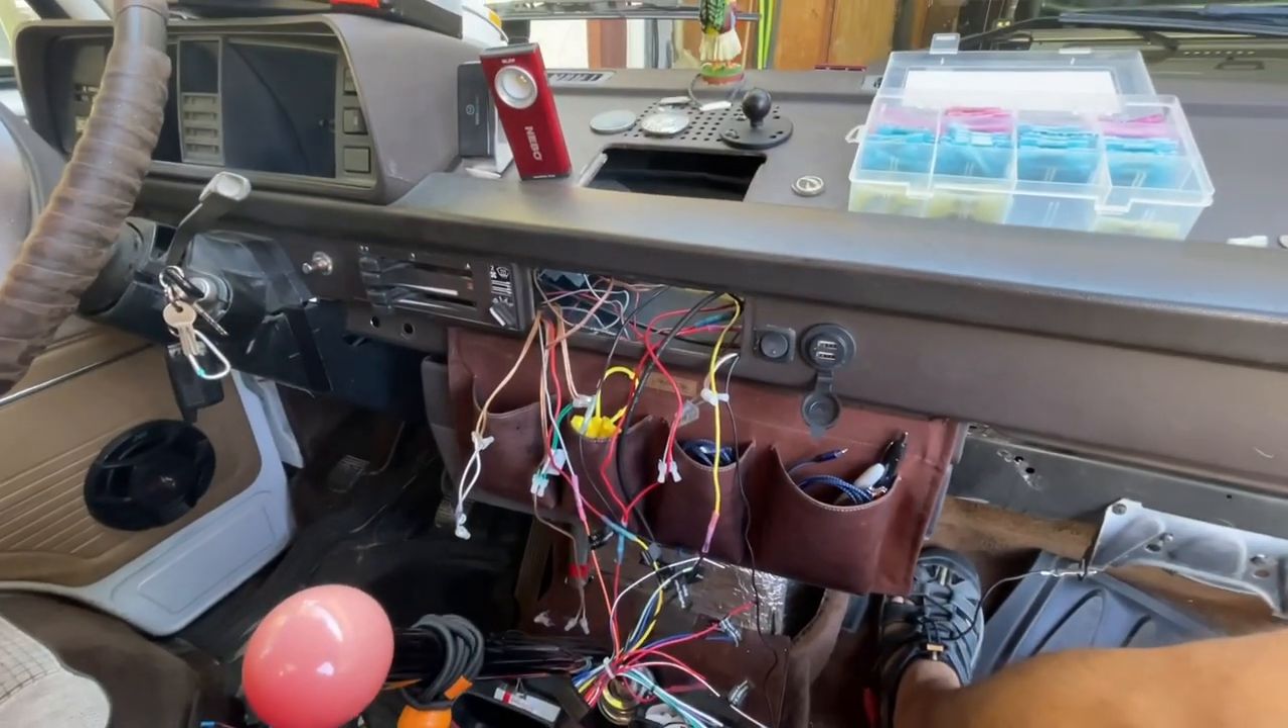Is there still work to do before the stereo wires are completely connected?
Yes.